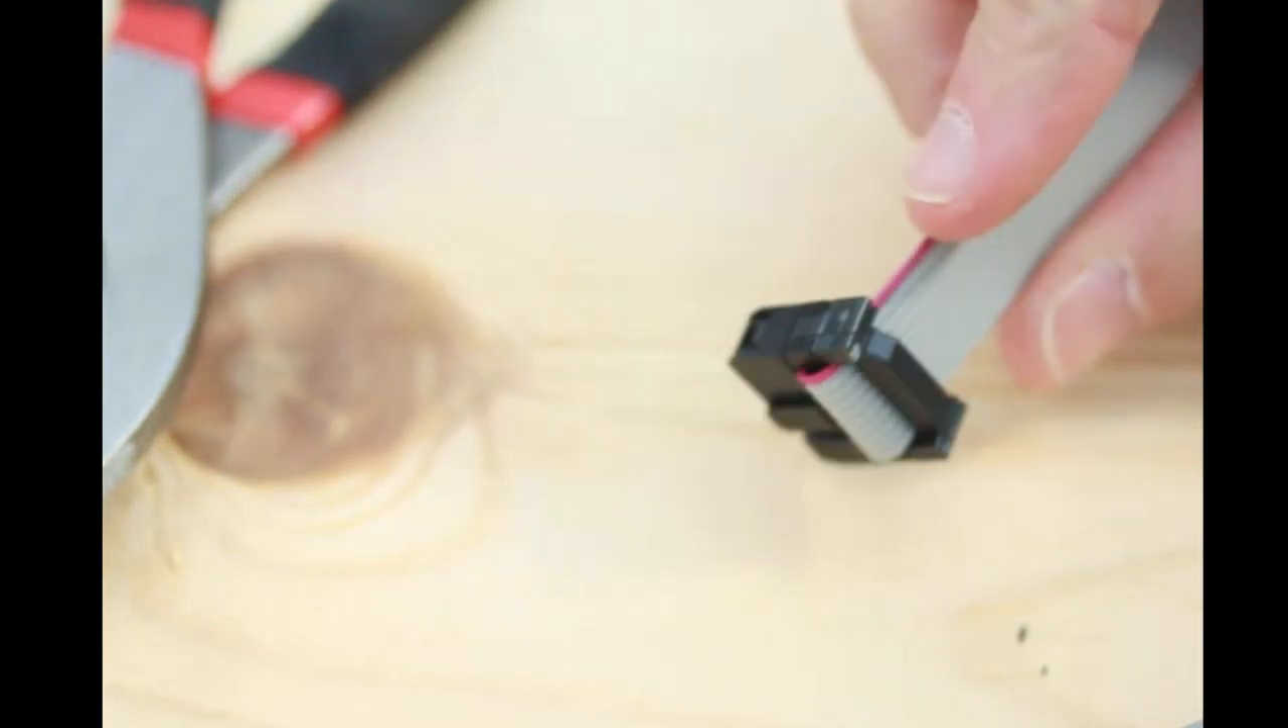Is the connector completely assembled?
Yes.